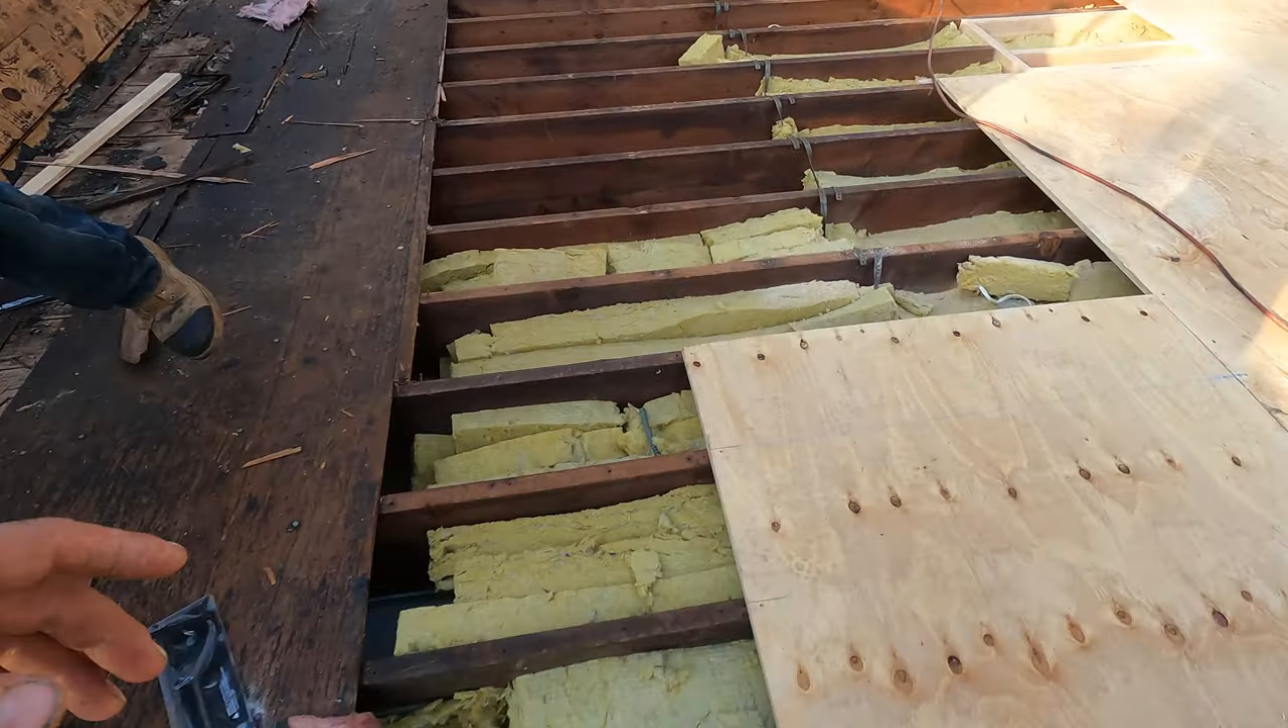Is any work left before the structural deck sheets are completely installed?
Yes.